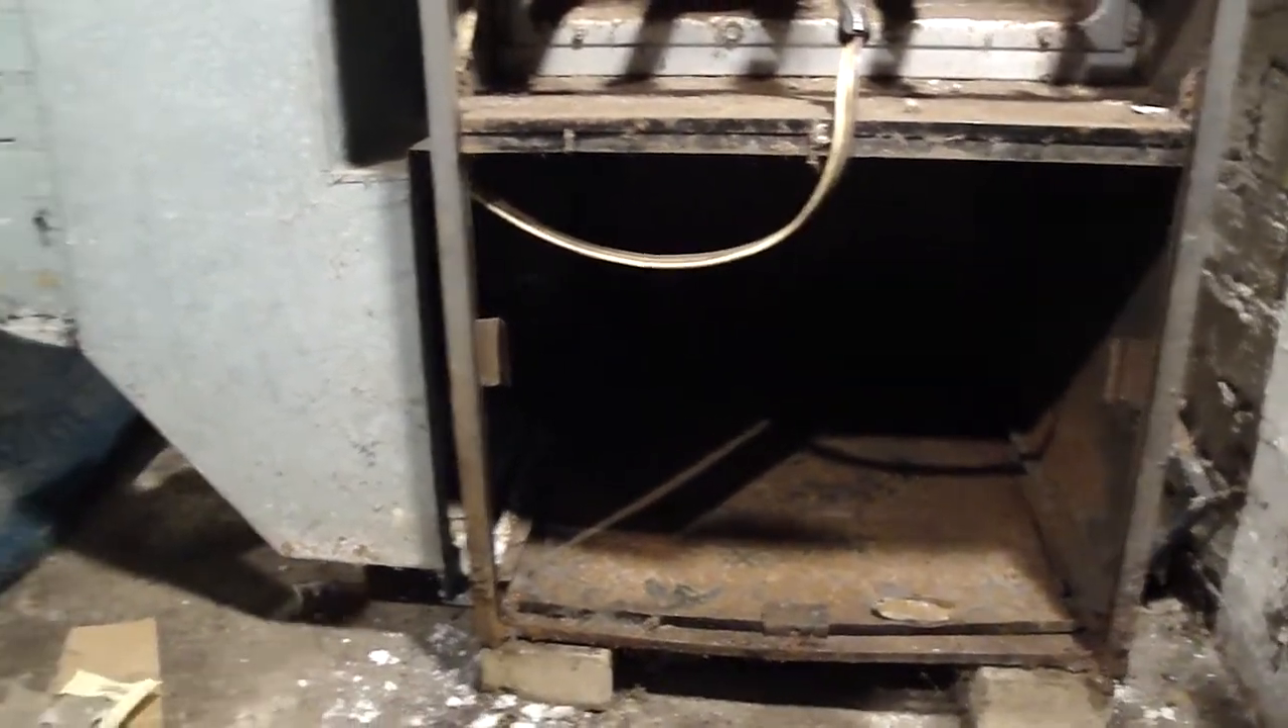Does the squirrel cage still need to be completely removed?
No.